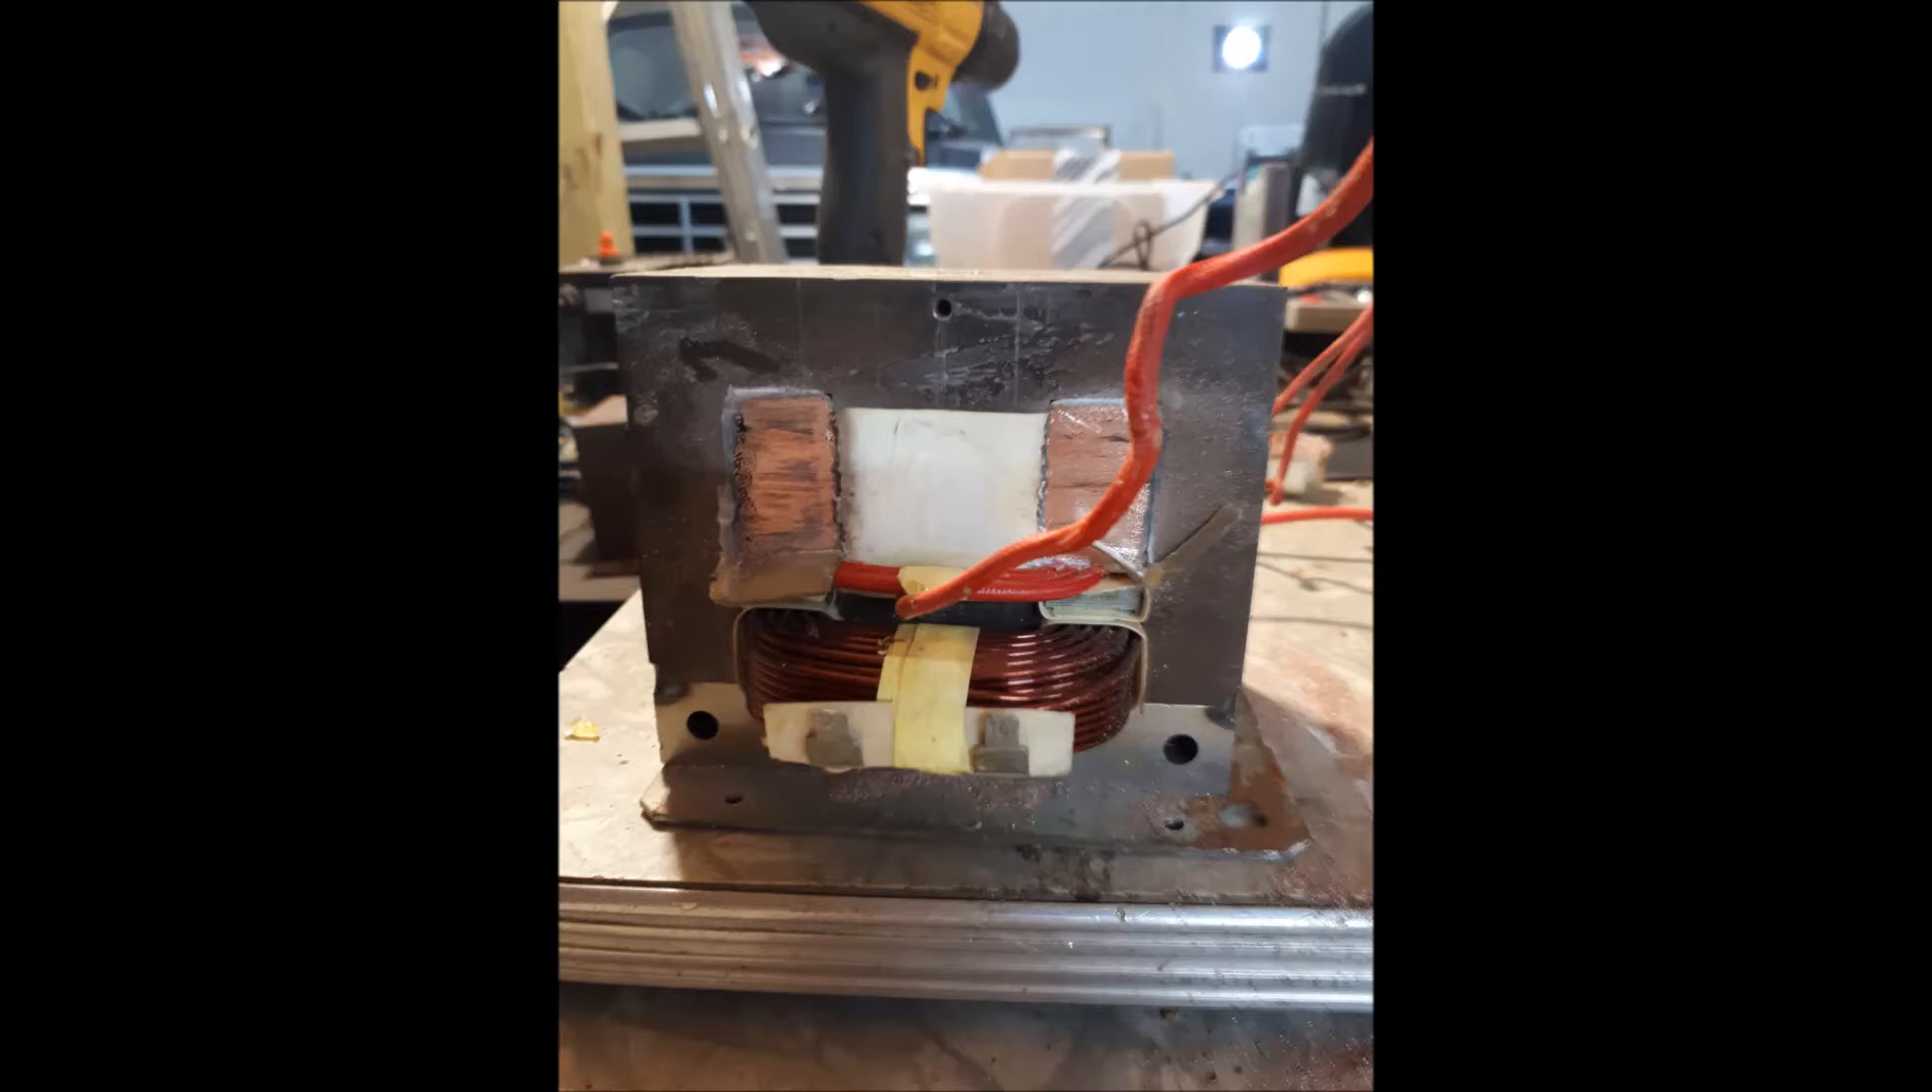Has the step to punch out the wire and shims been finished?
No.